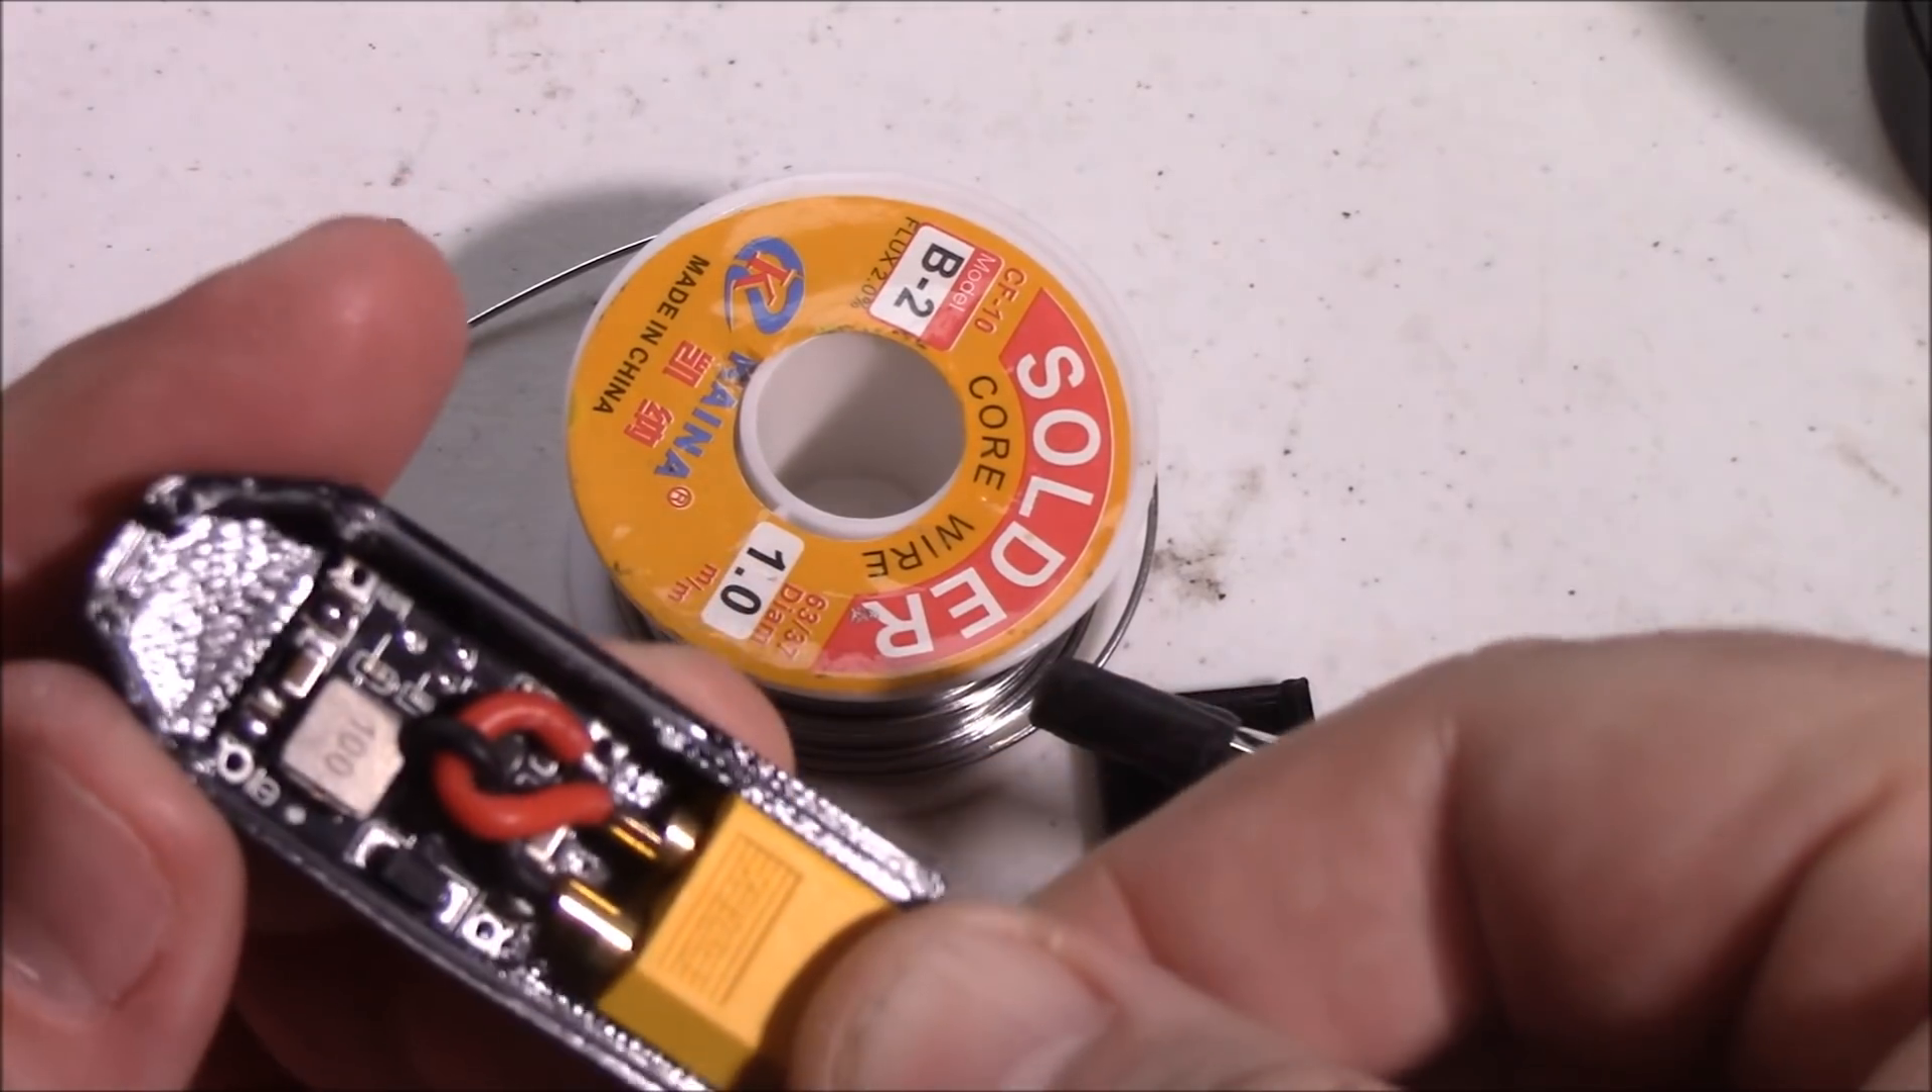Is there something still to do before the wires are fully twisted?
No.